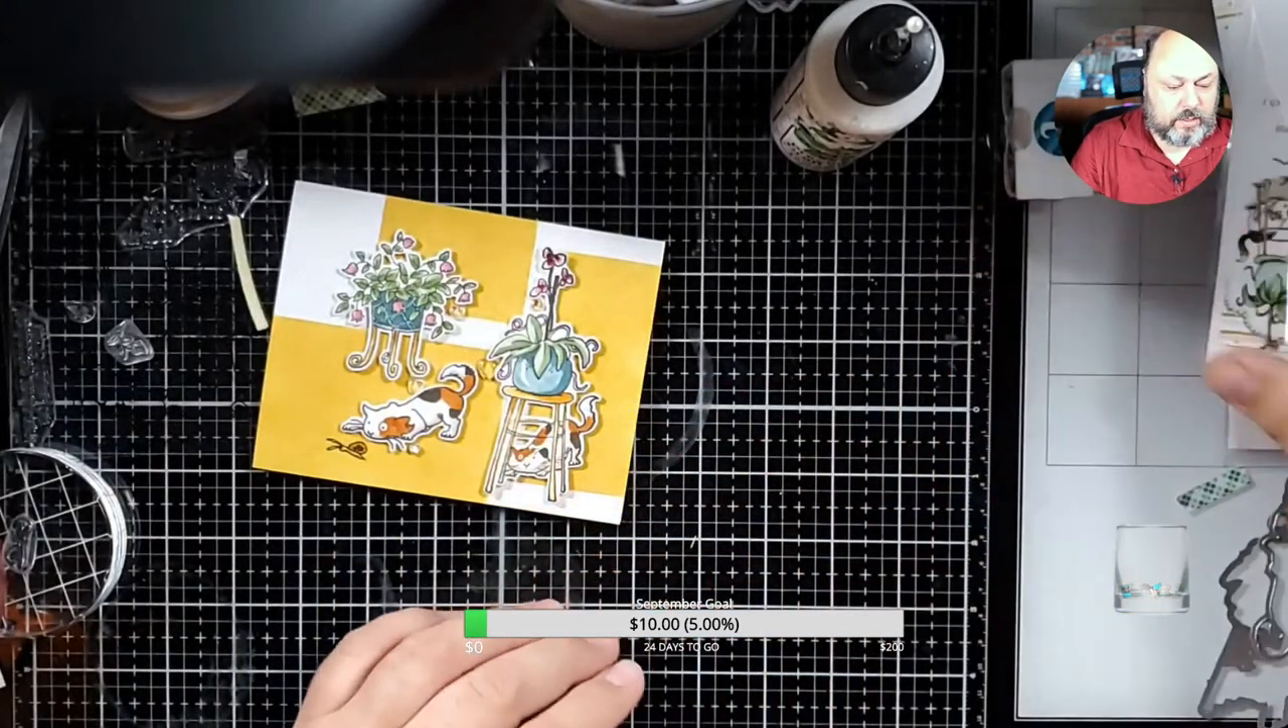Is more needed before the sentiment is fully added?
Yes.